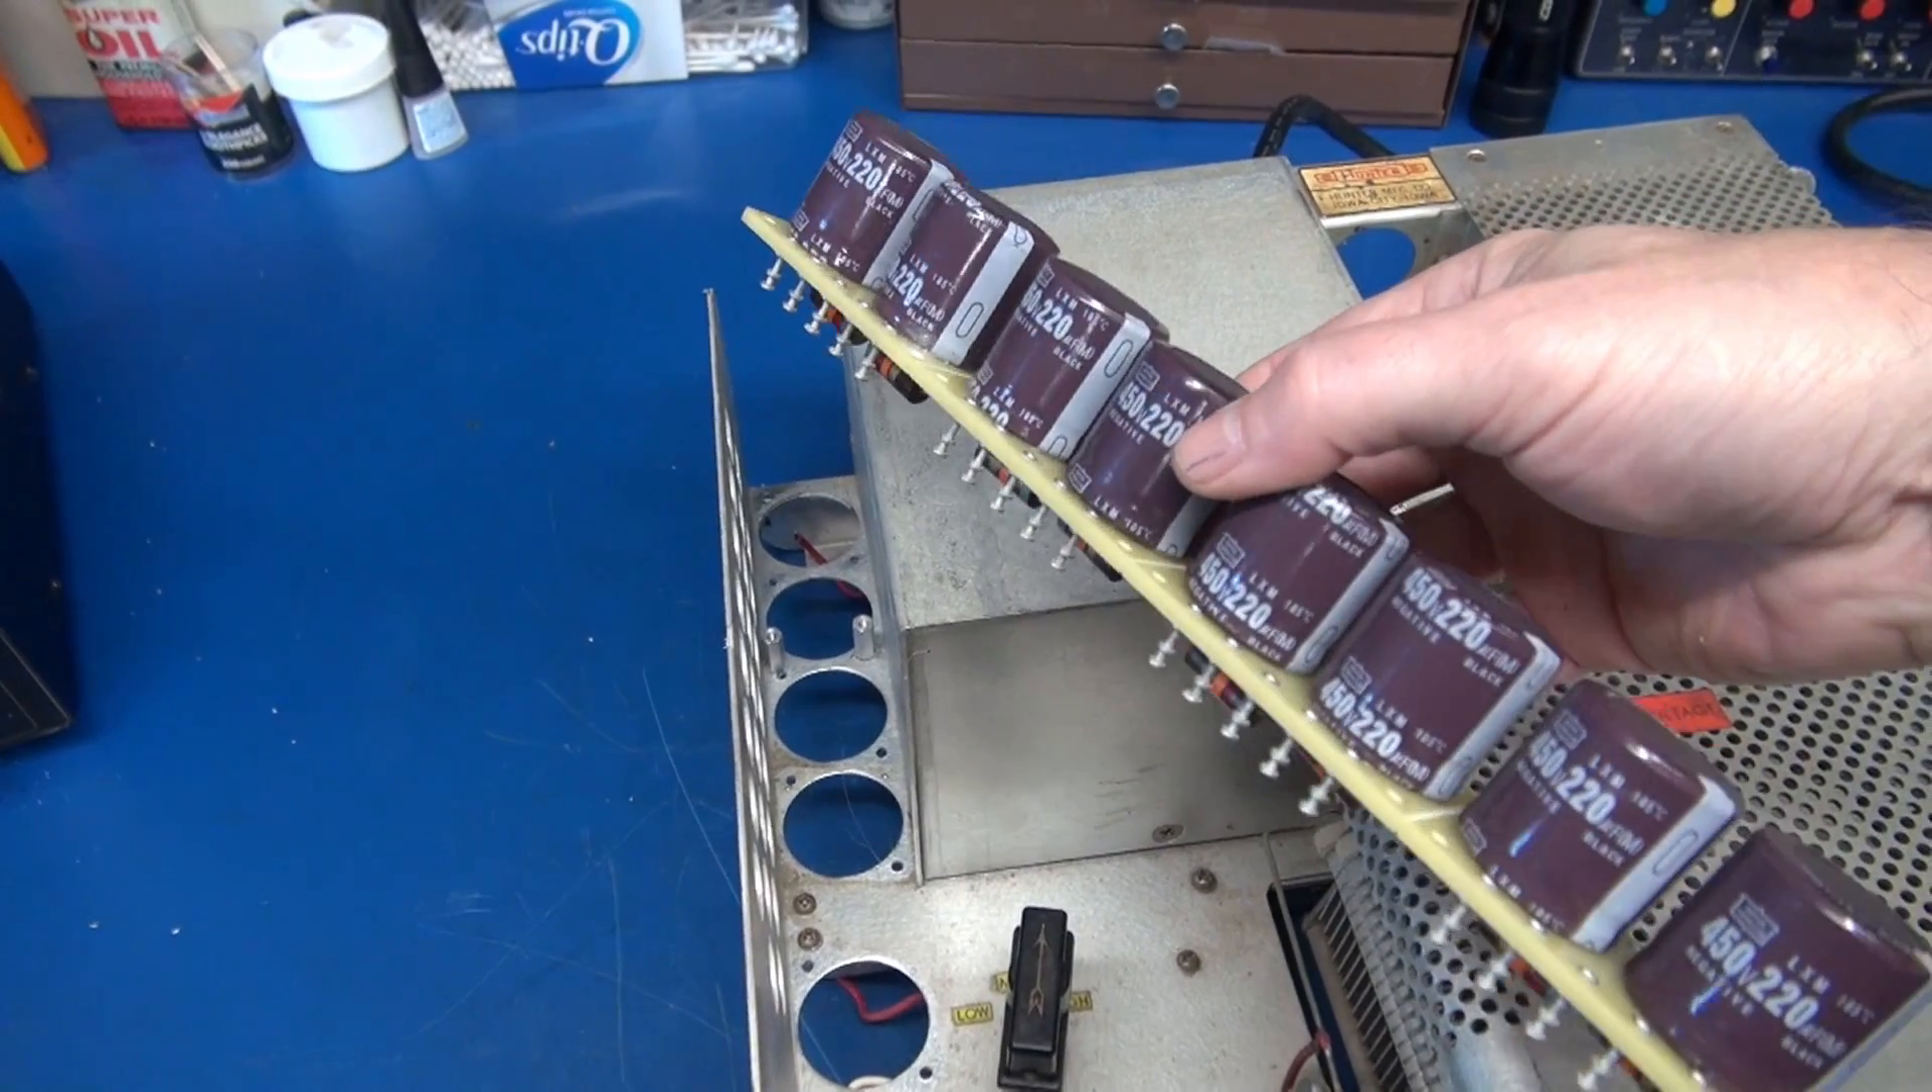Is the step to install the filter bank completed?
No.